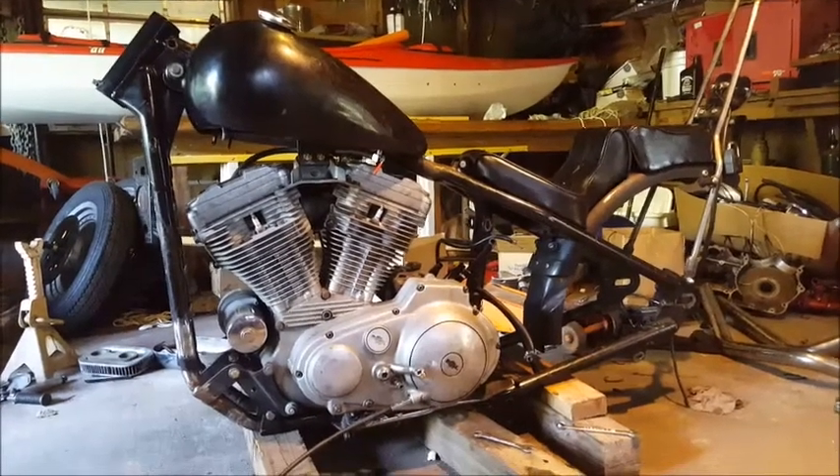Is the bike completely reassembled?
No.